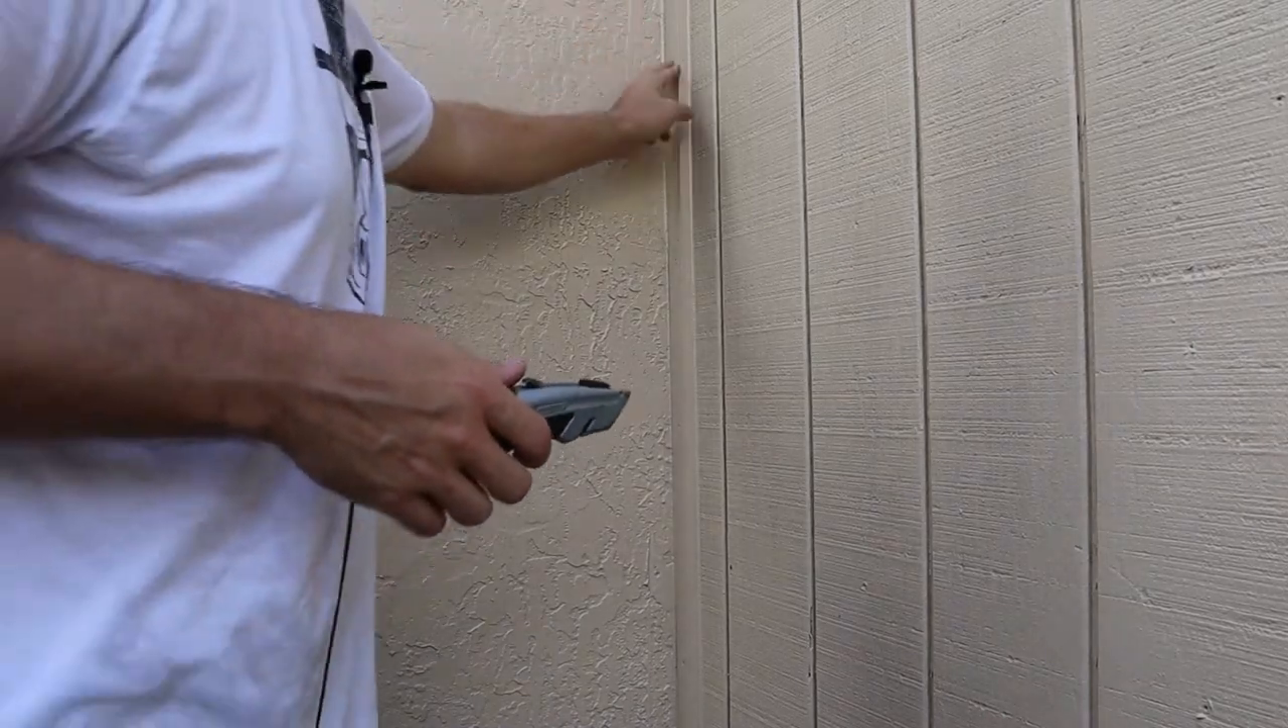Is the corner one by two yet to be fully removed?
Yes.